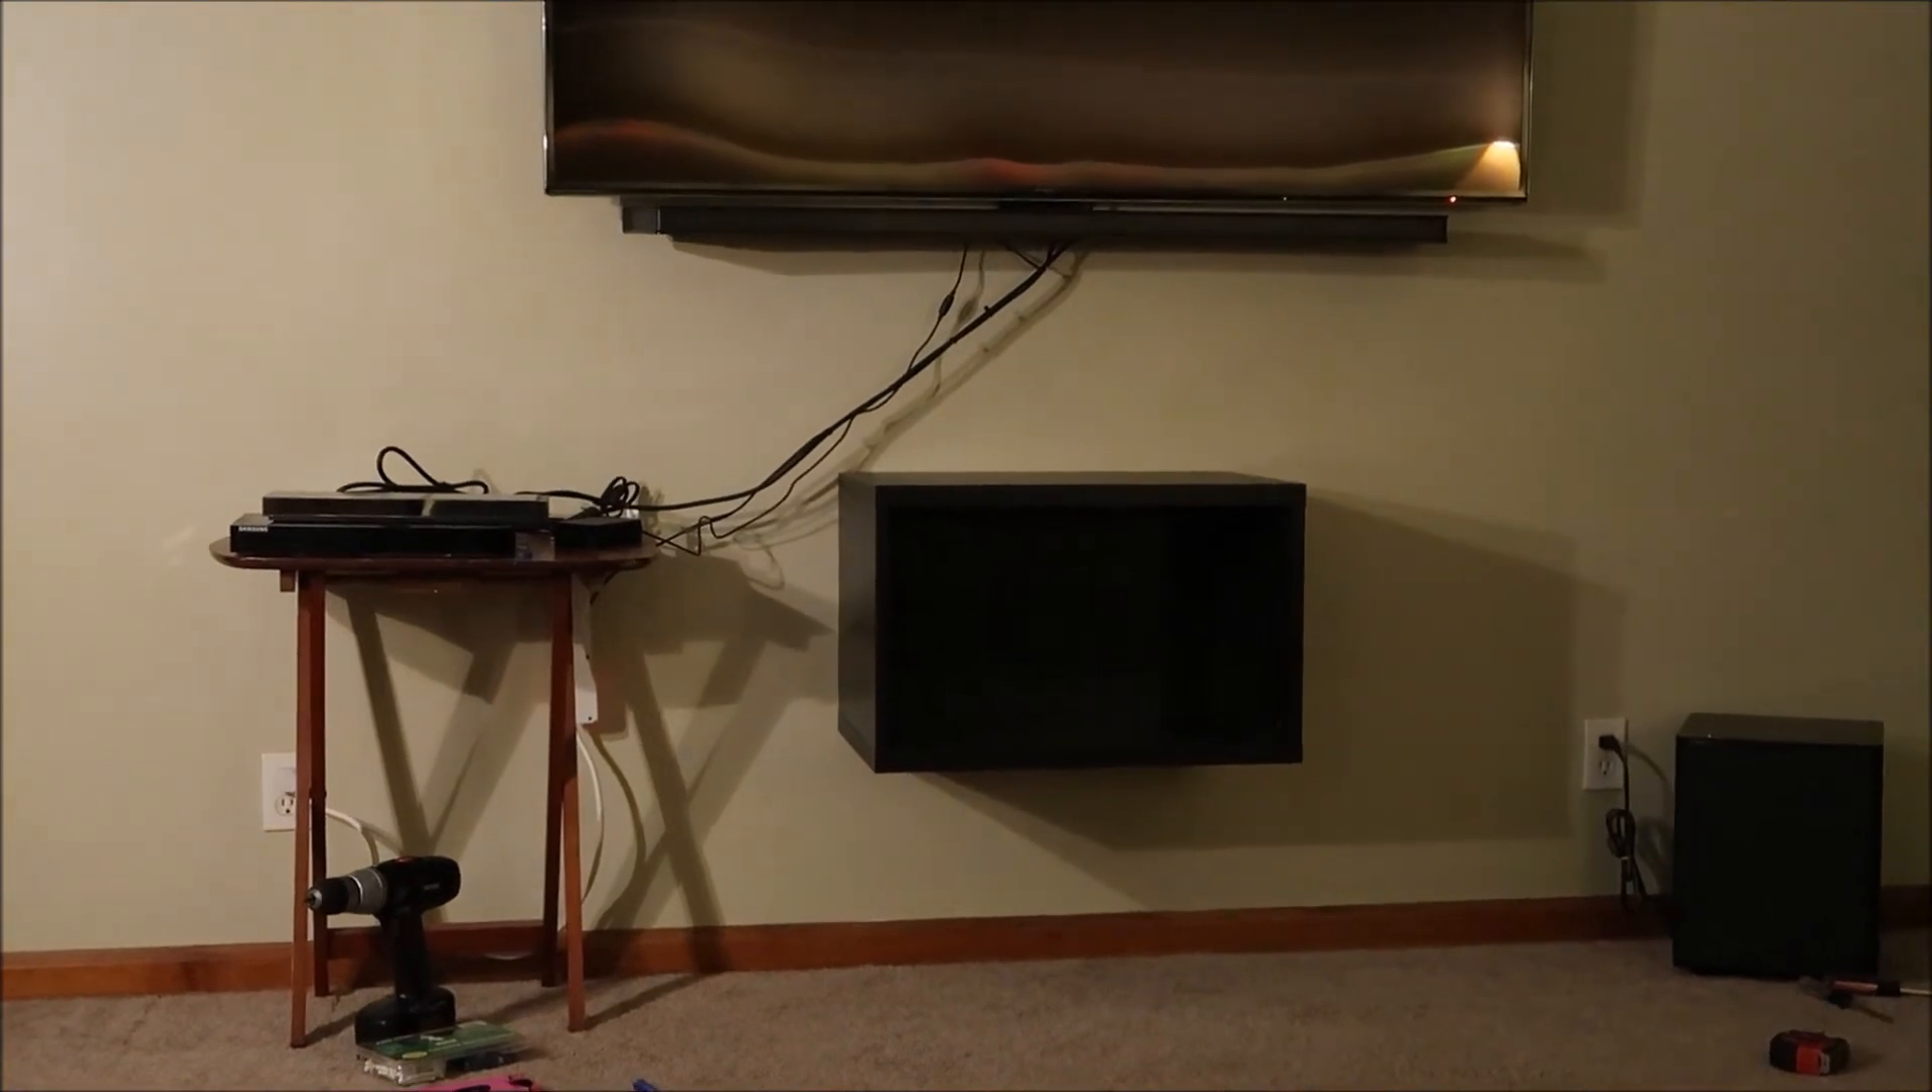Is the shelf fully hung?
Yes.